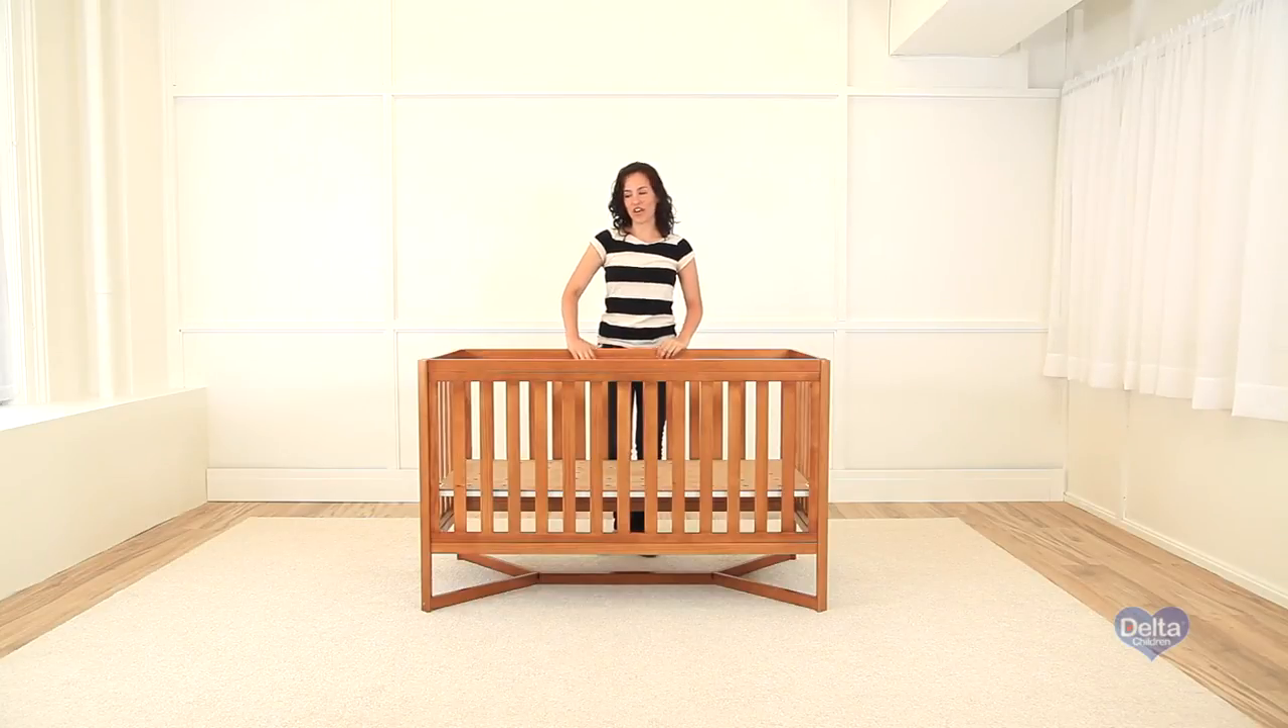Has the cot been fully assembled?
Yes.